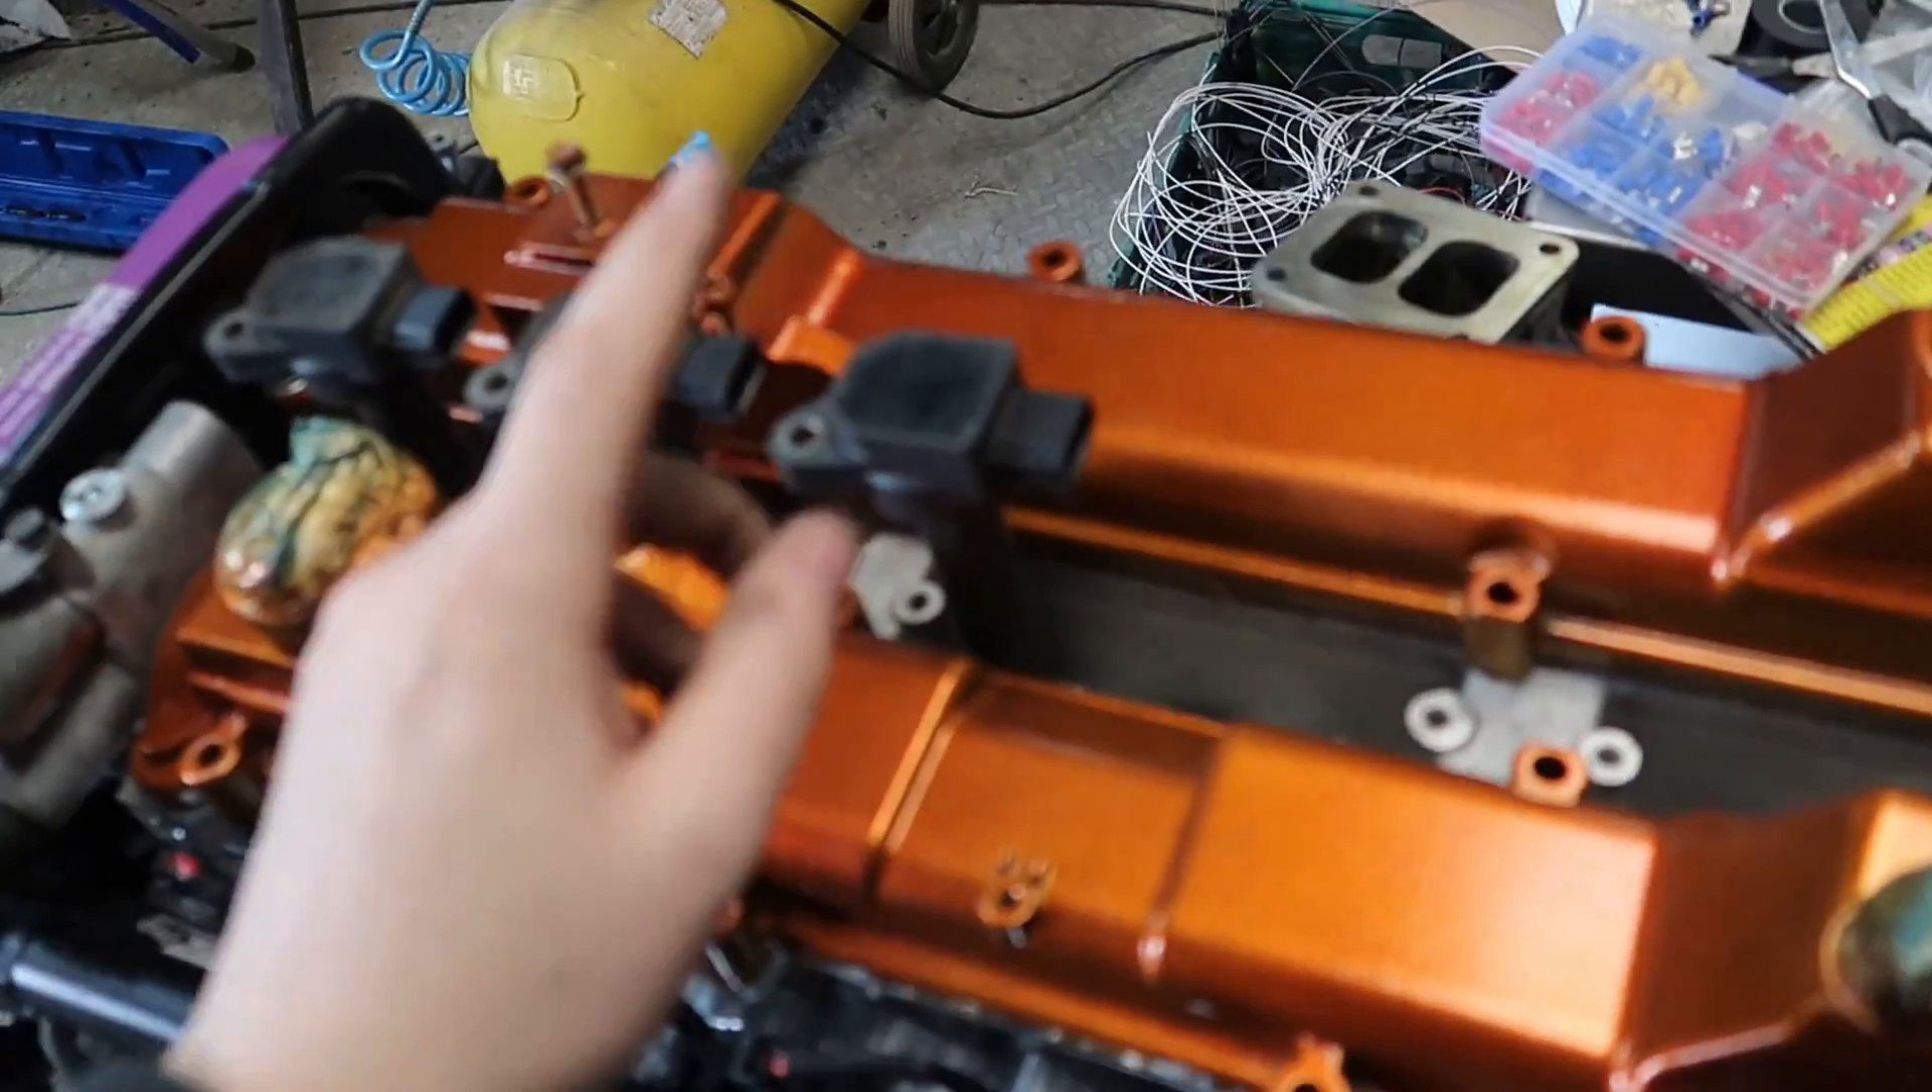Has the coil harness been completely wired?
No.